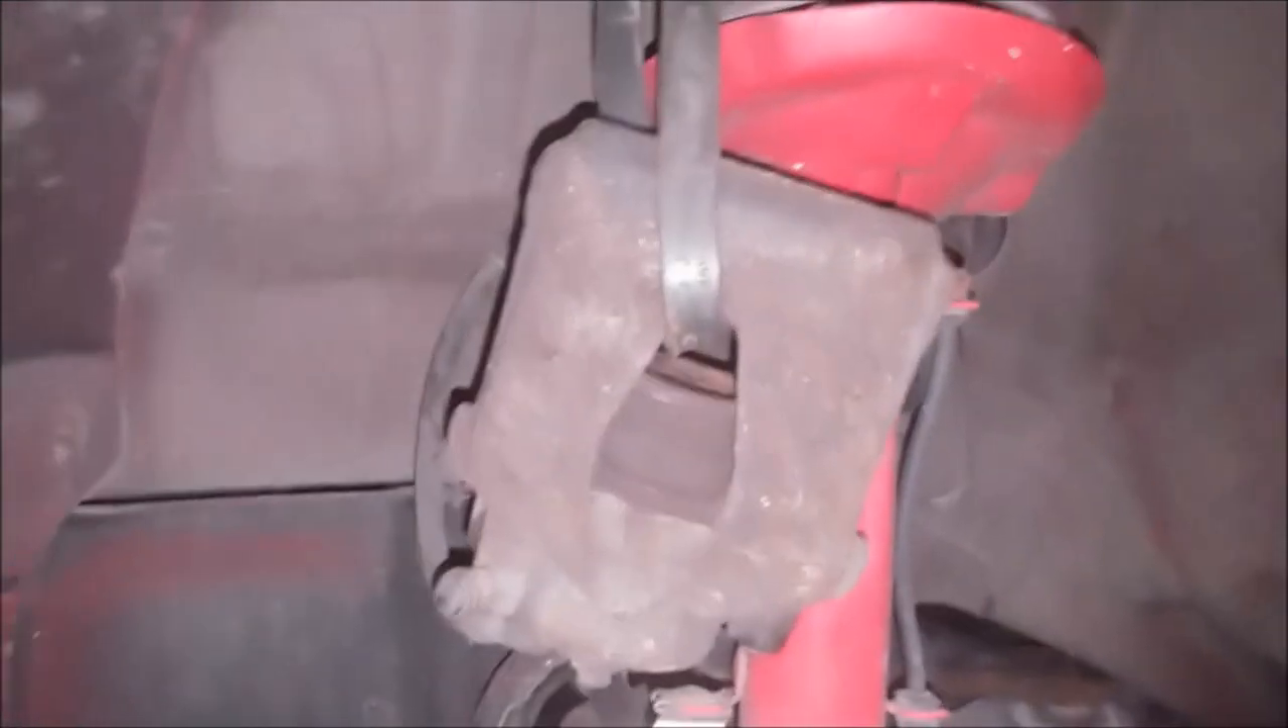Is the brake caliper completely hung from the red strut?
Yes.